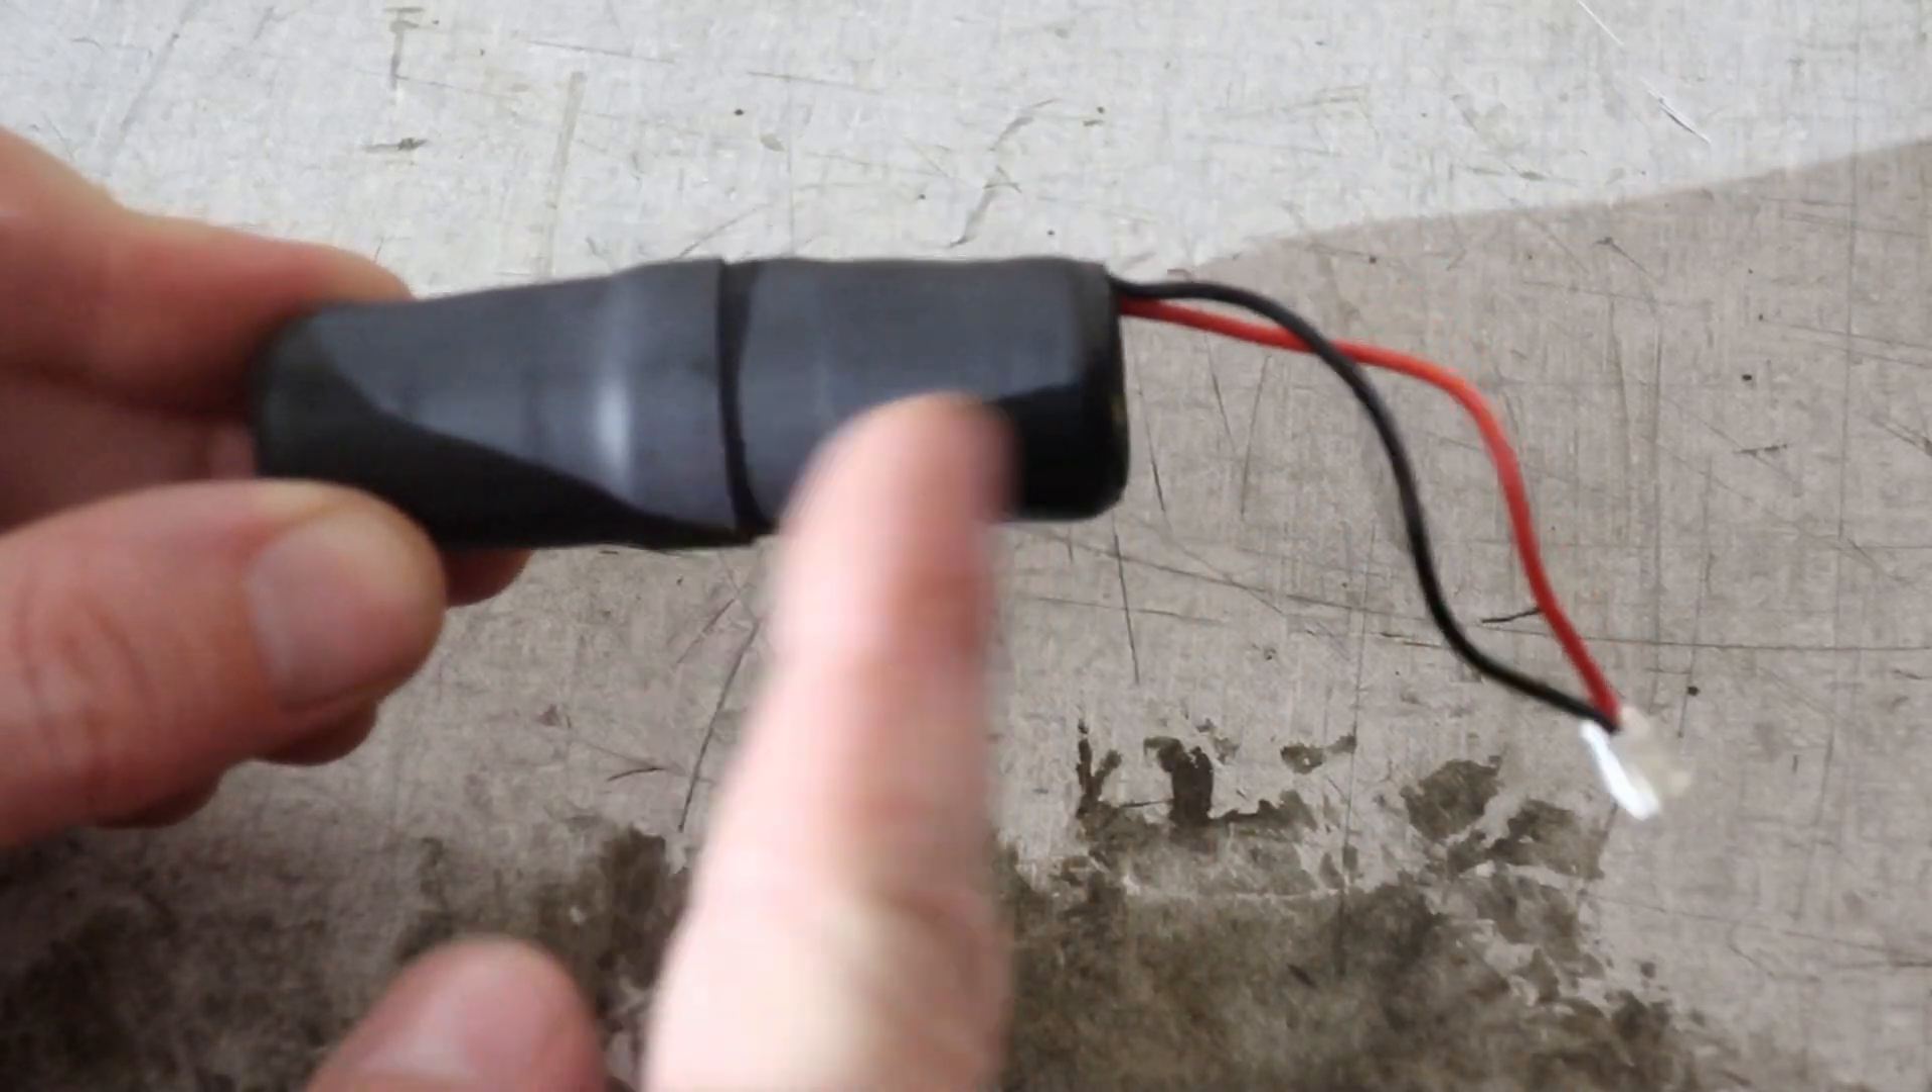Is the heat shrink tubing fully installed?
Yes.